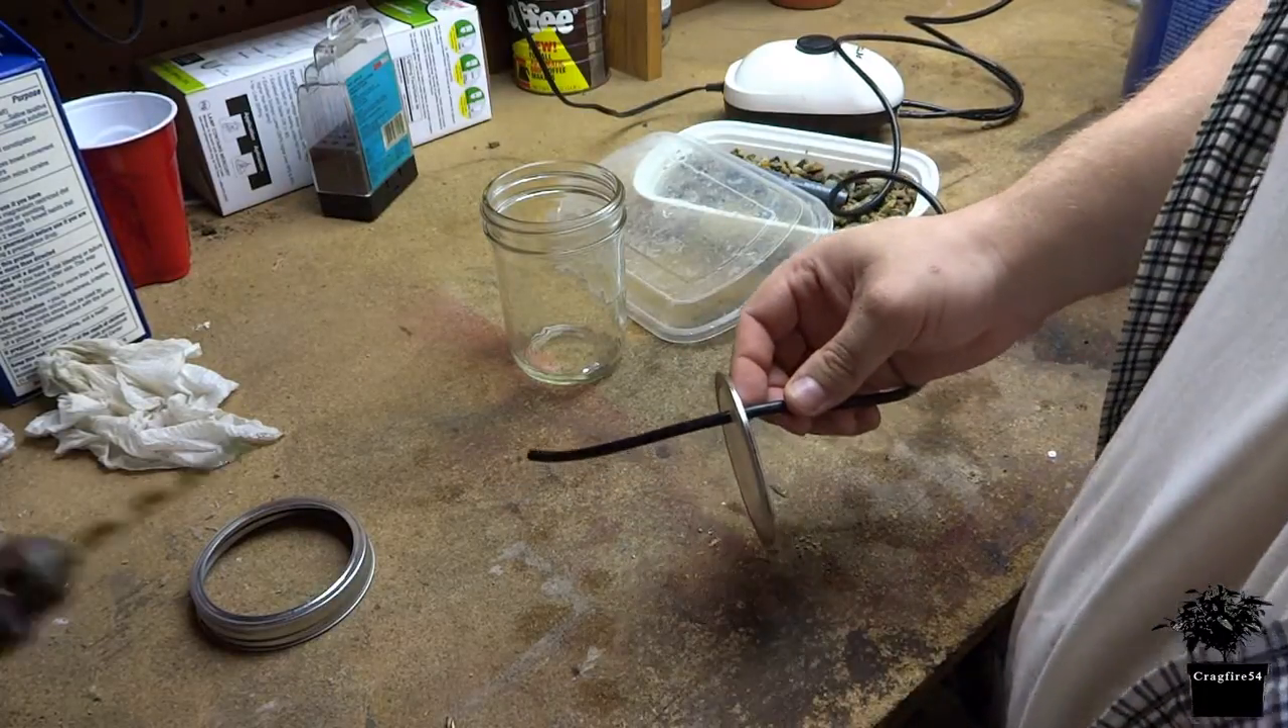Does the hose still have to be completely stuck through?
No.